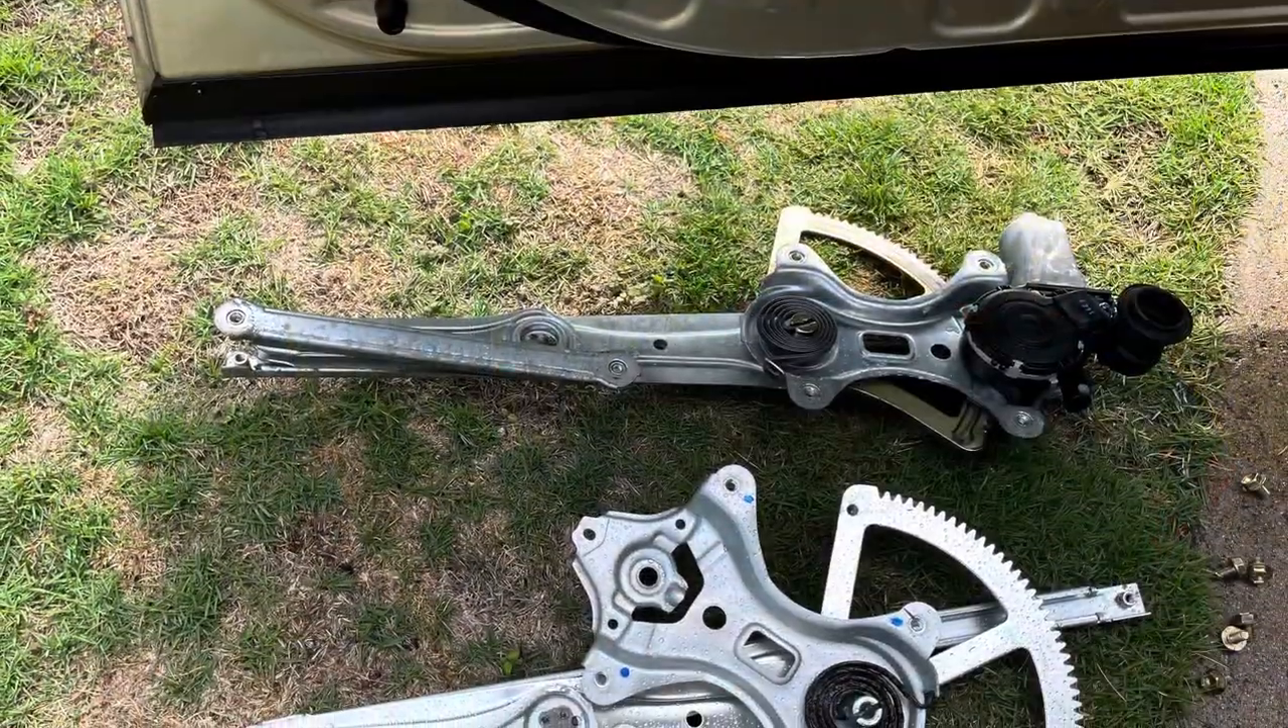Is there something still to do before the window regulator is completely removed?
No.